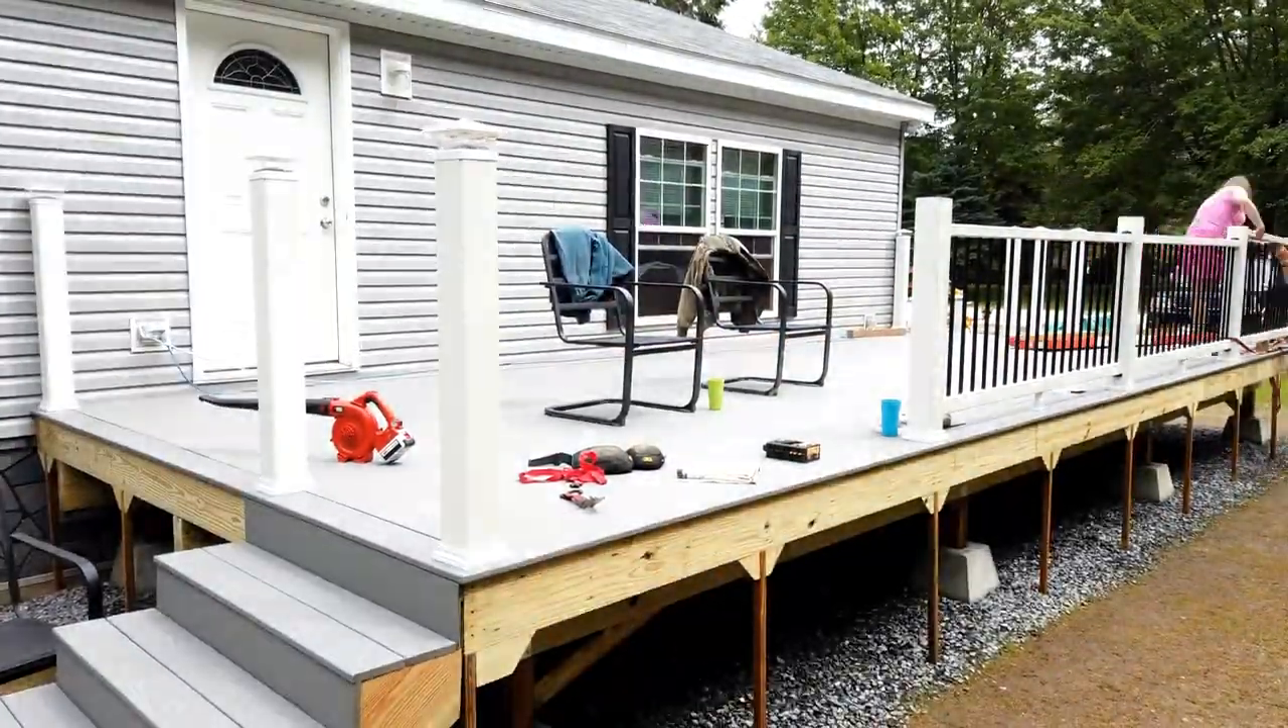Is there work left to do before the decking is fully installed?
No.